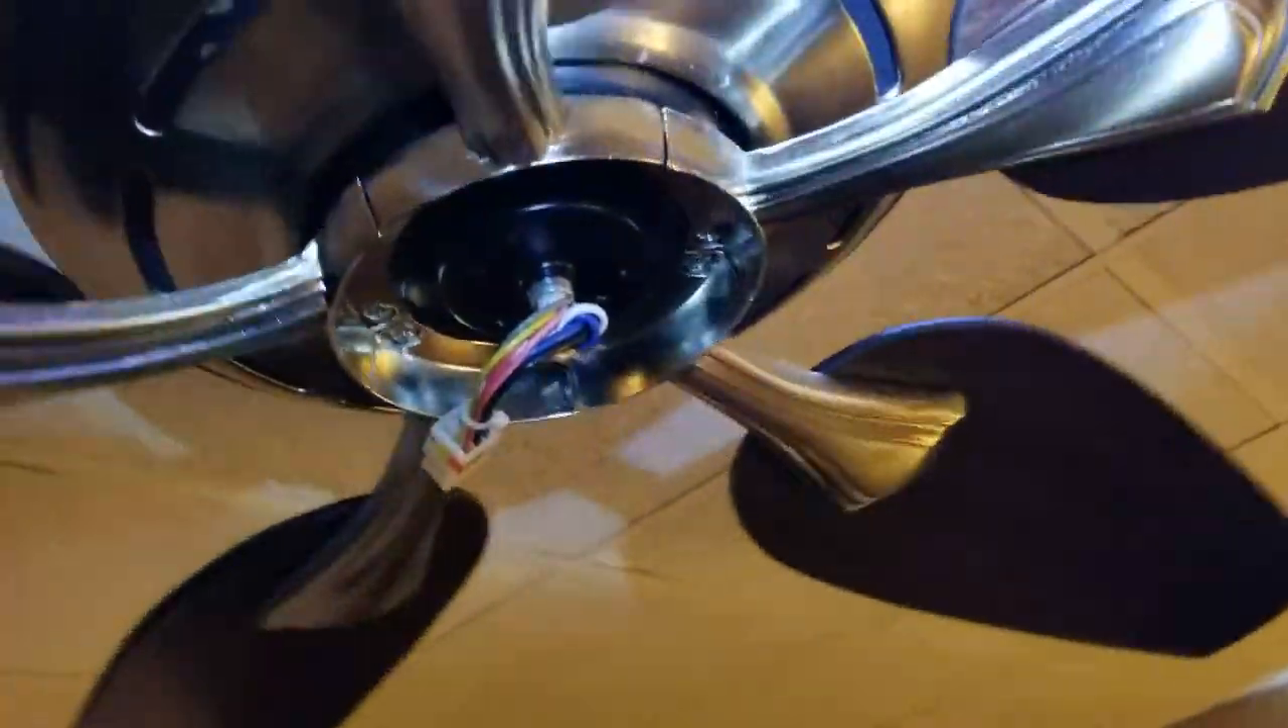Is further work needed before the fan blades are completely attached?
No.